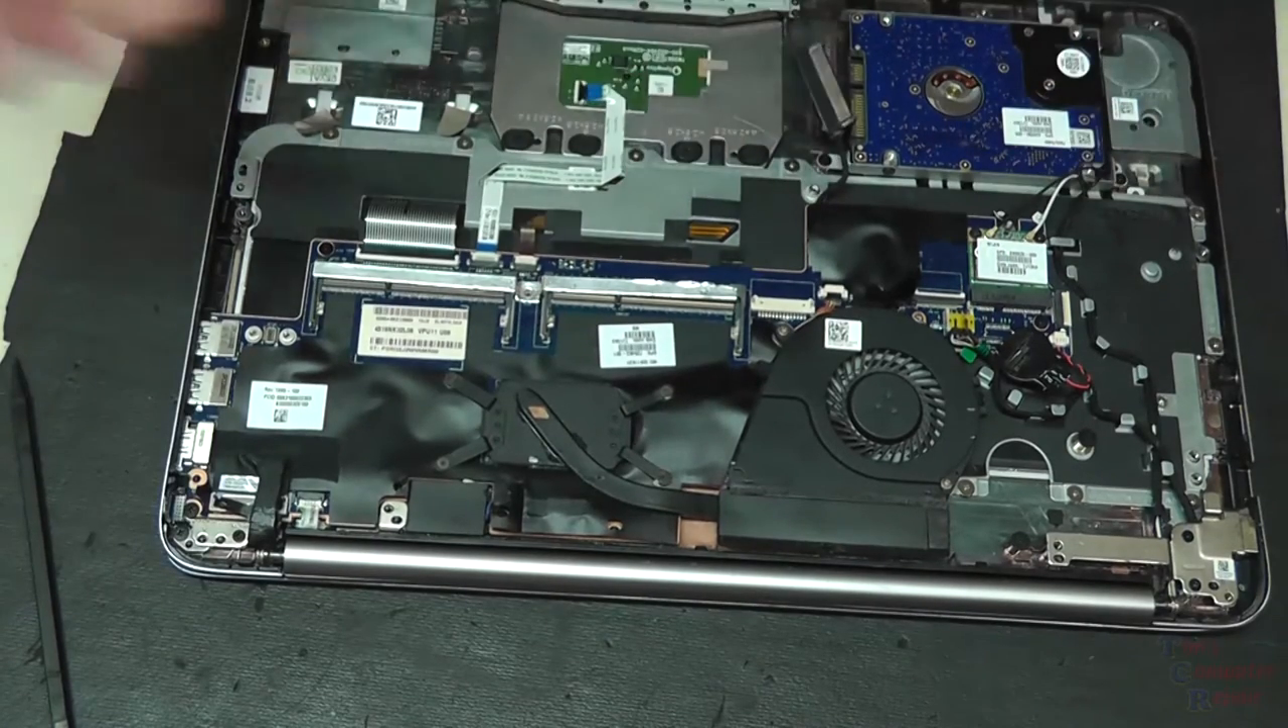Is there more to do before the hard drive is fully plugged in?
Yes.